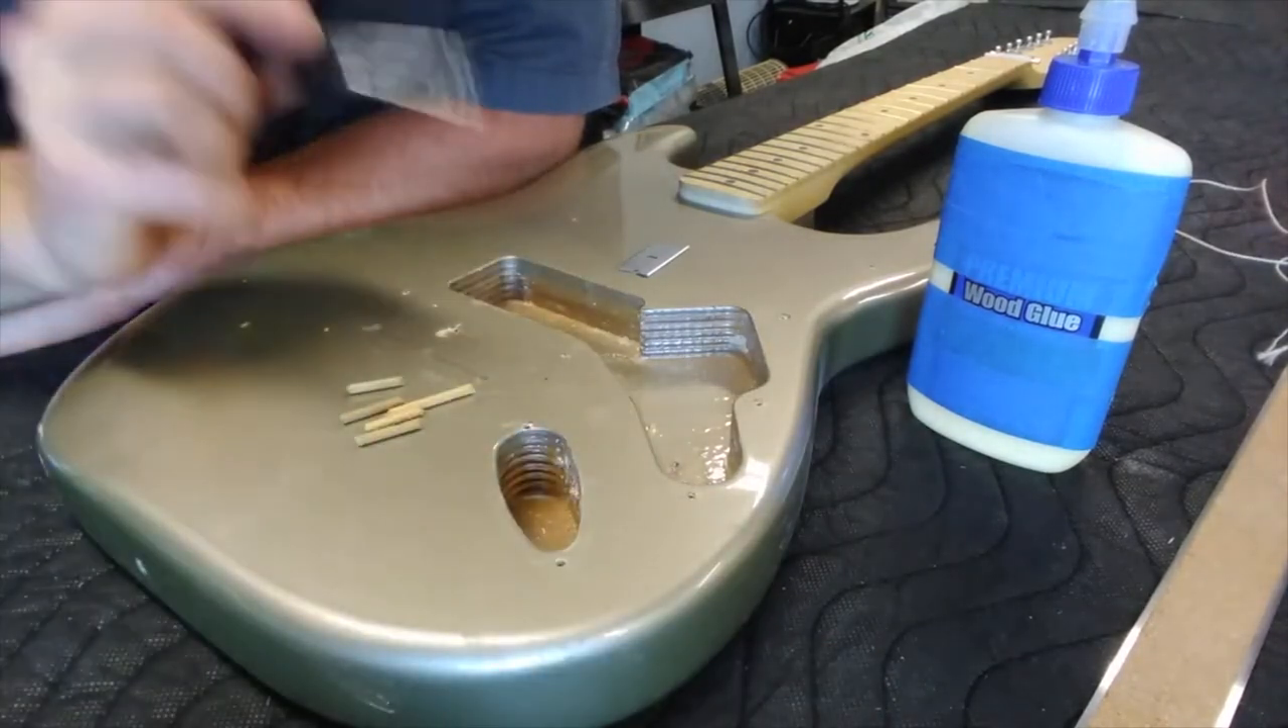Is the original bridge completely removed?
Yes.